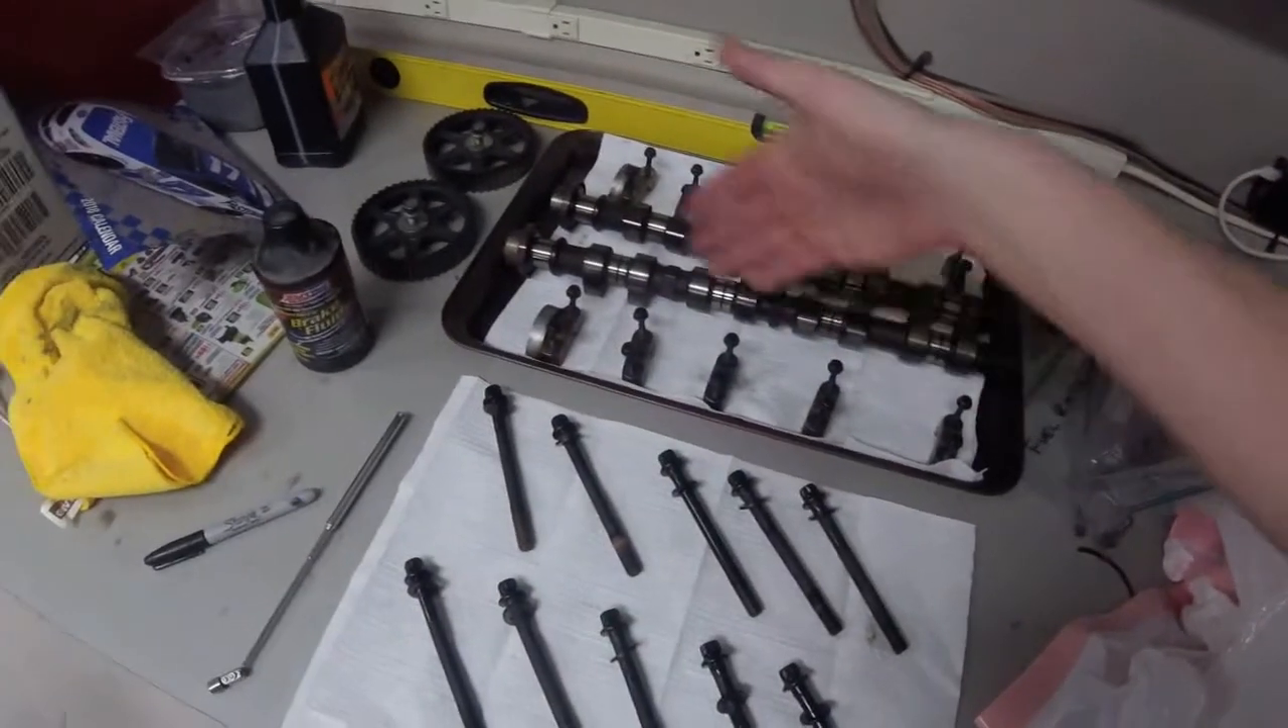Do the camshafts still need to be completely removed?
No.